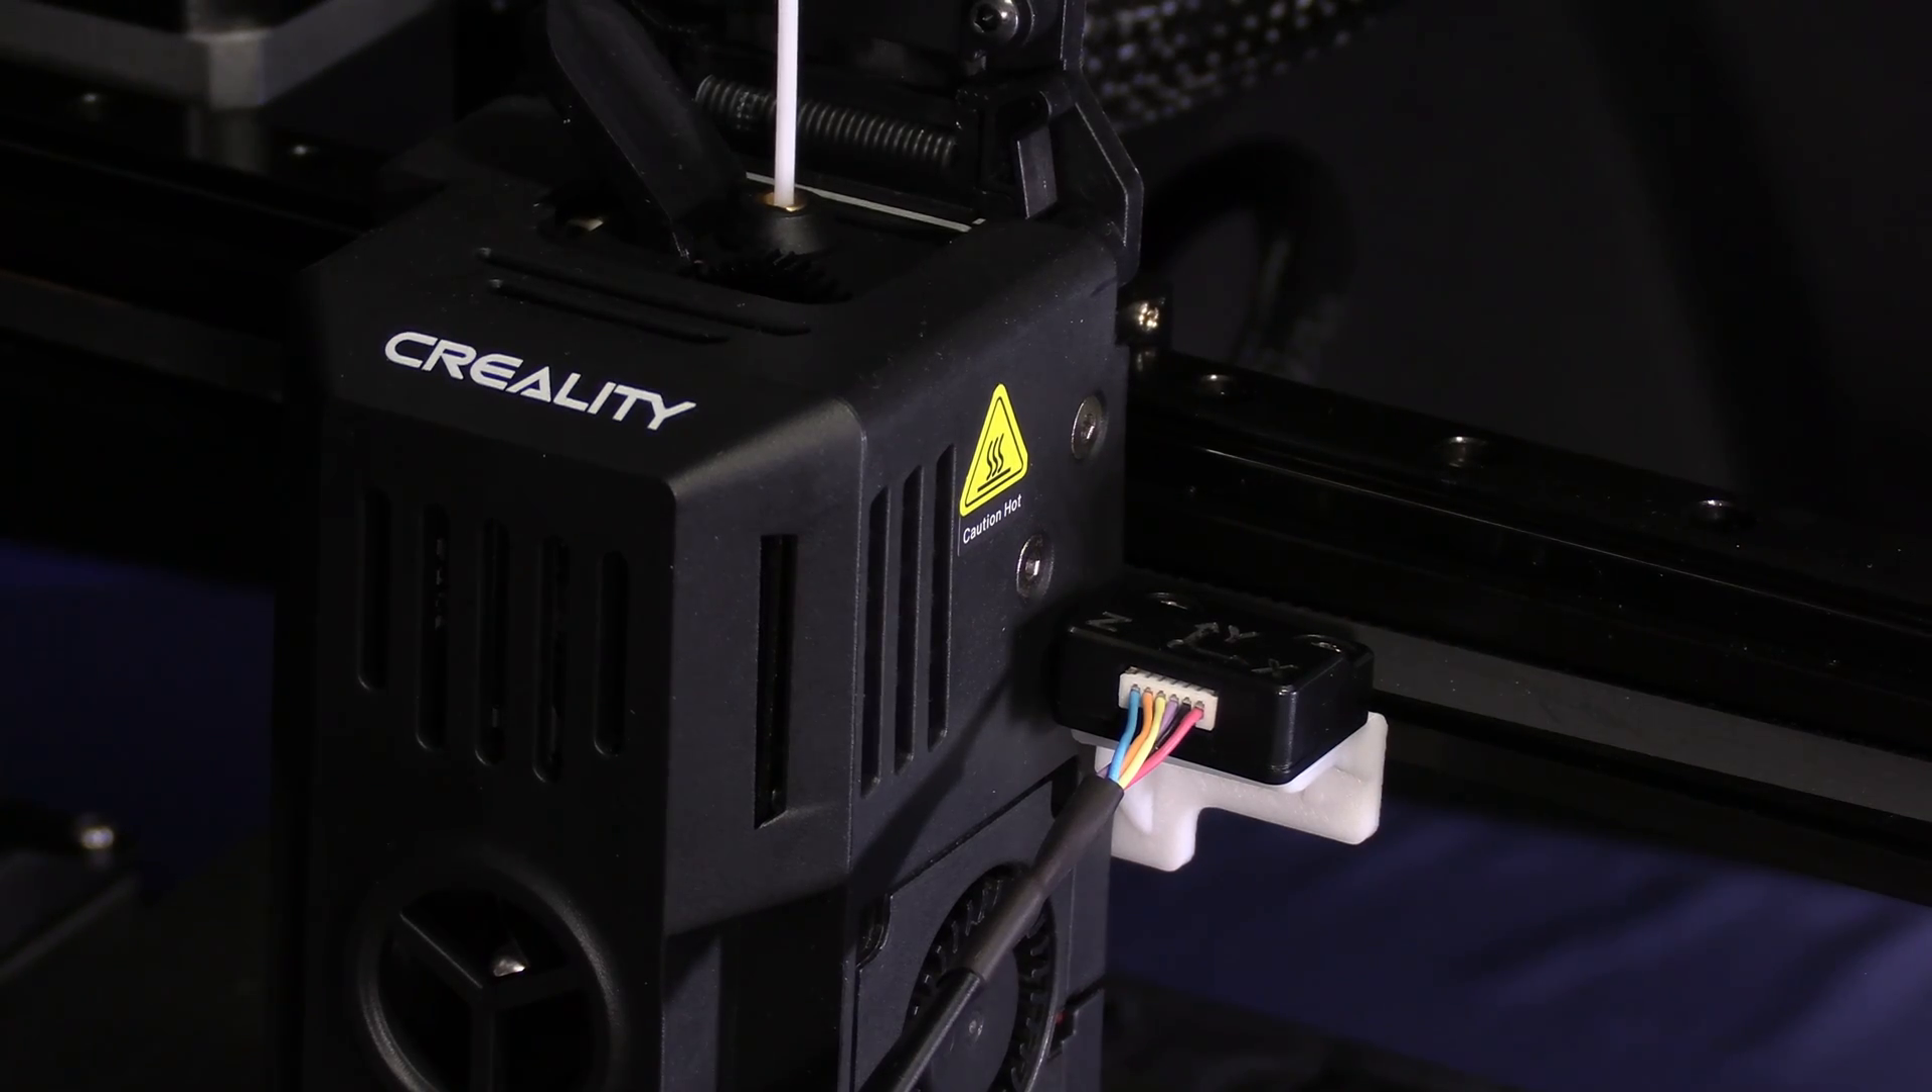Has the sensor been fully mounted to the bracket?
Yes.